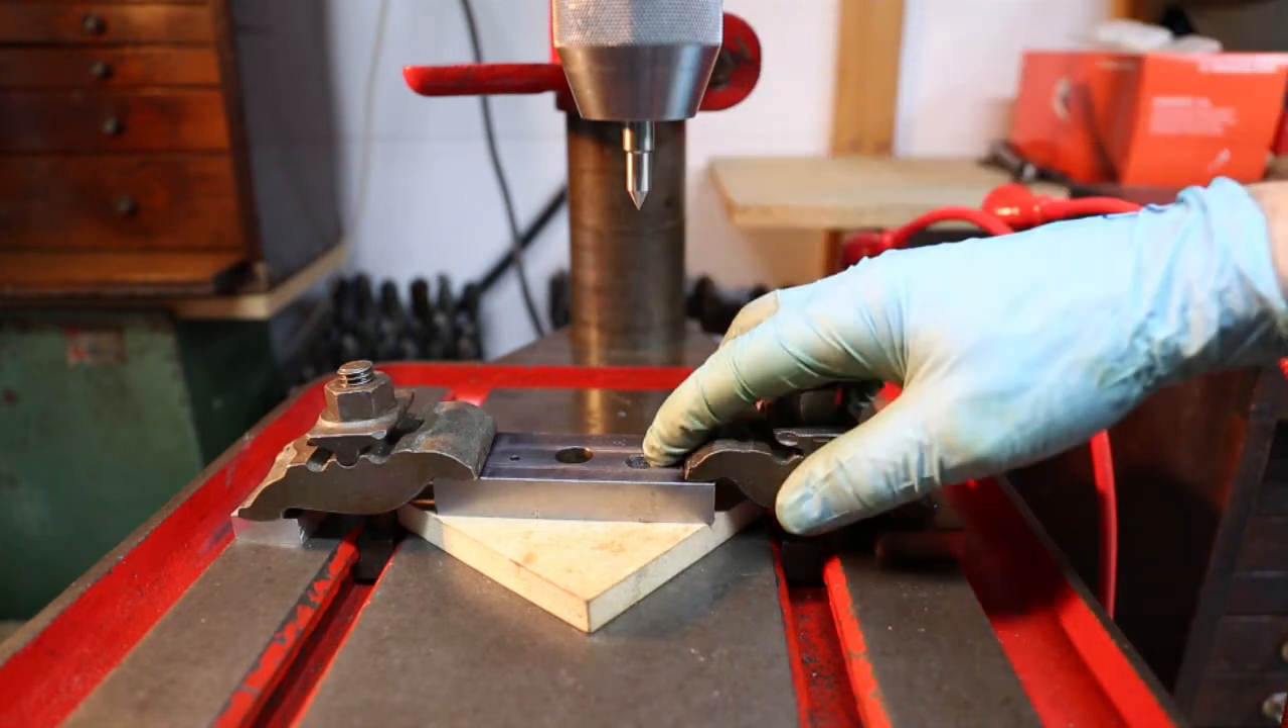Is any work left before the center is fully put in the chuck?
No.